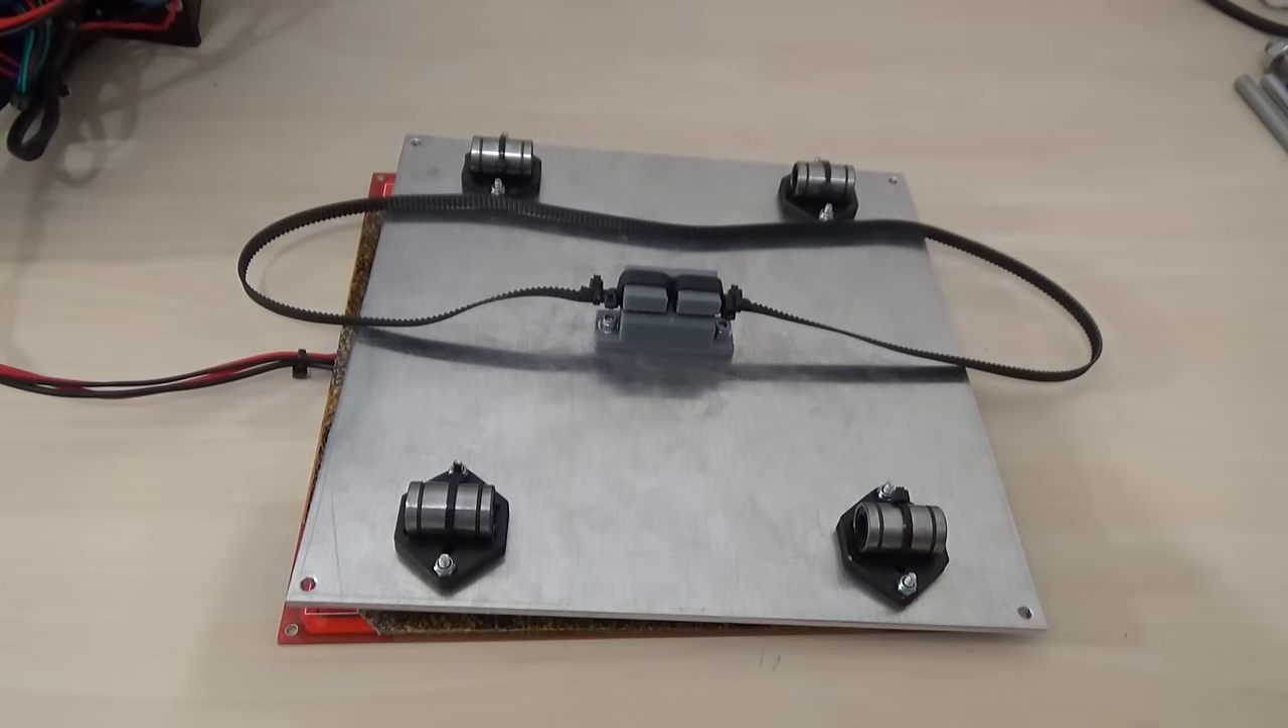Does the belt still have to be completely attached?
No.